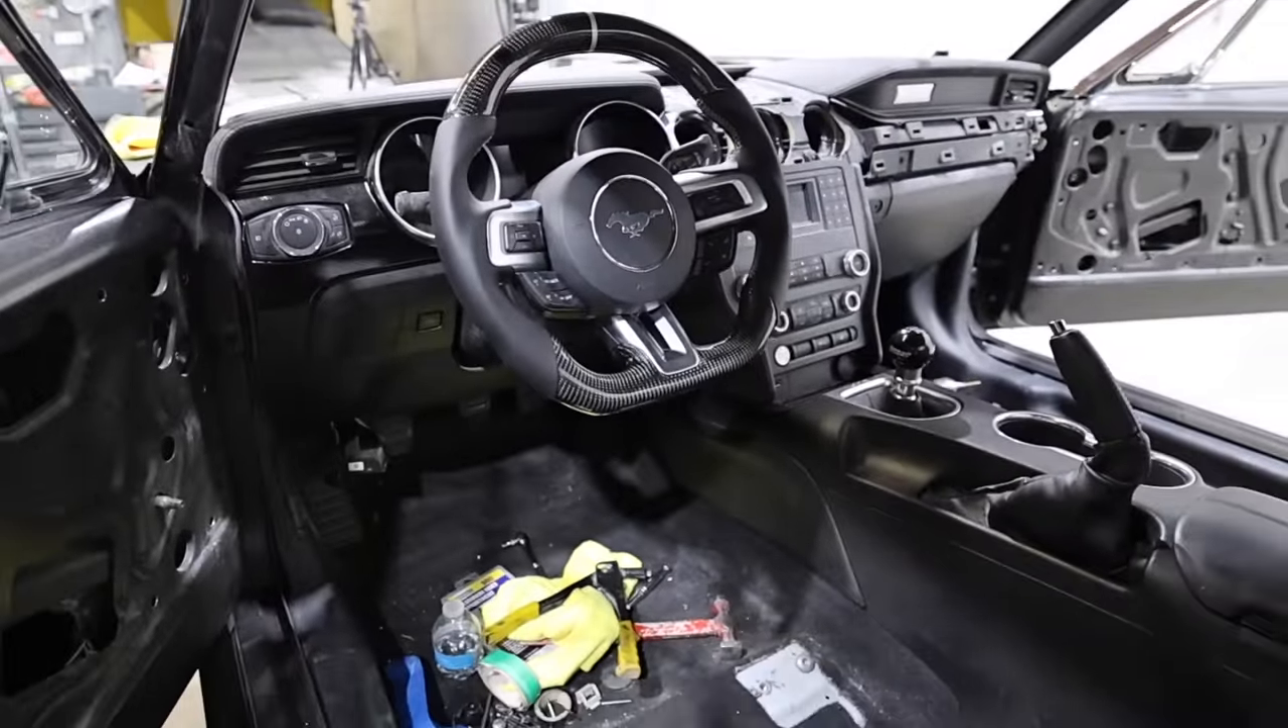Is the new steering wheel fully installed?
Yes.